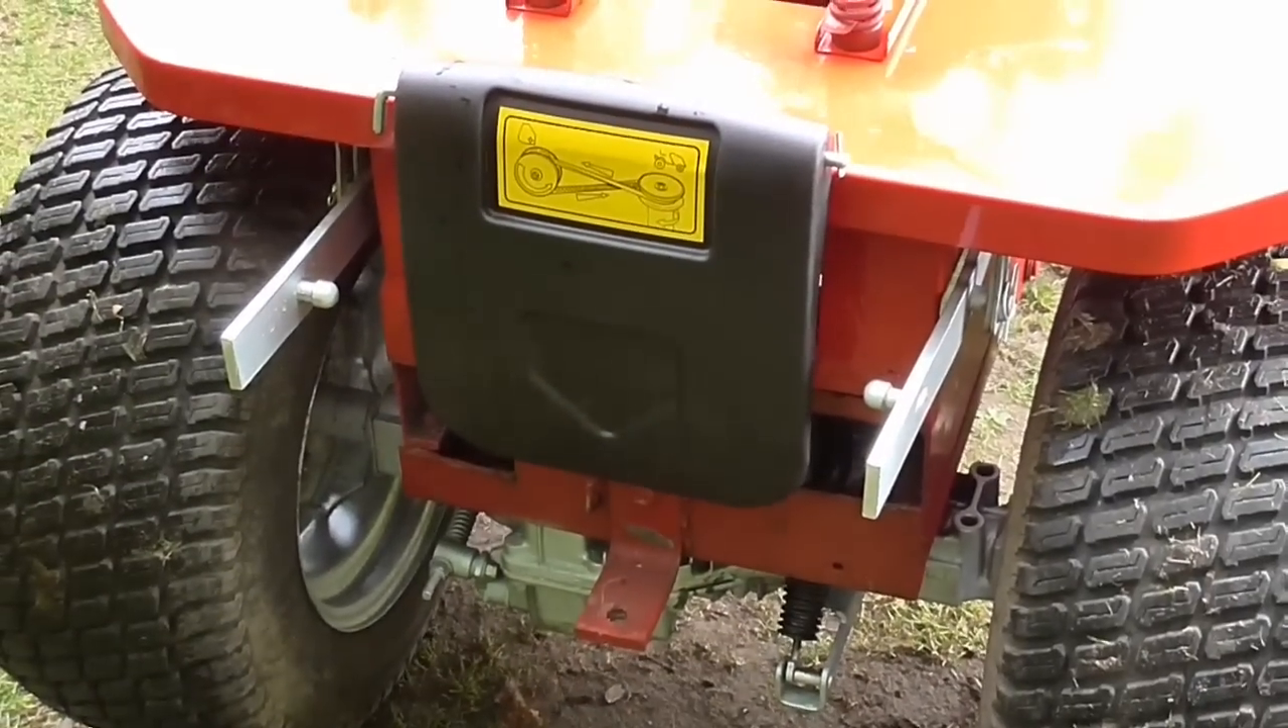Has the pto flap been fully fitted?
Yes.